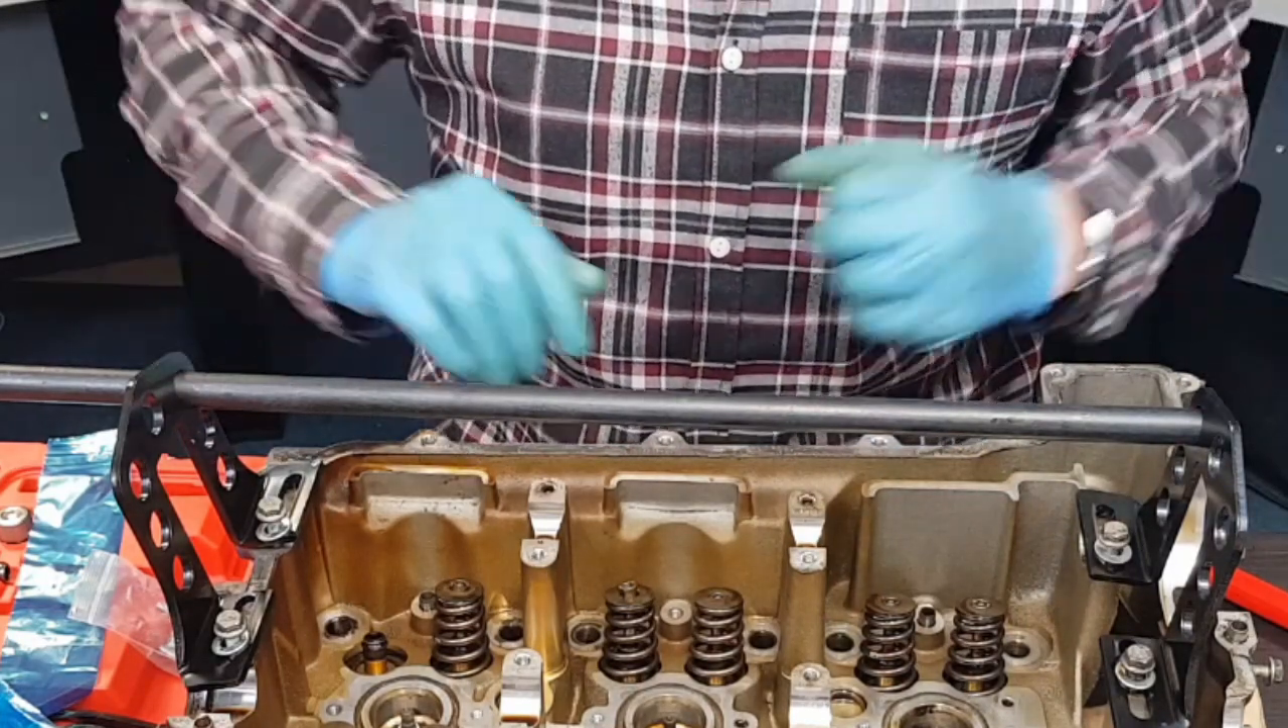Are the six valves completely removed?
No.